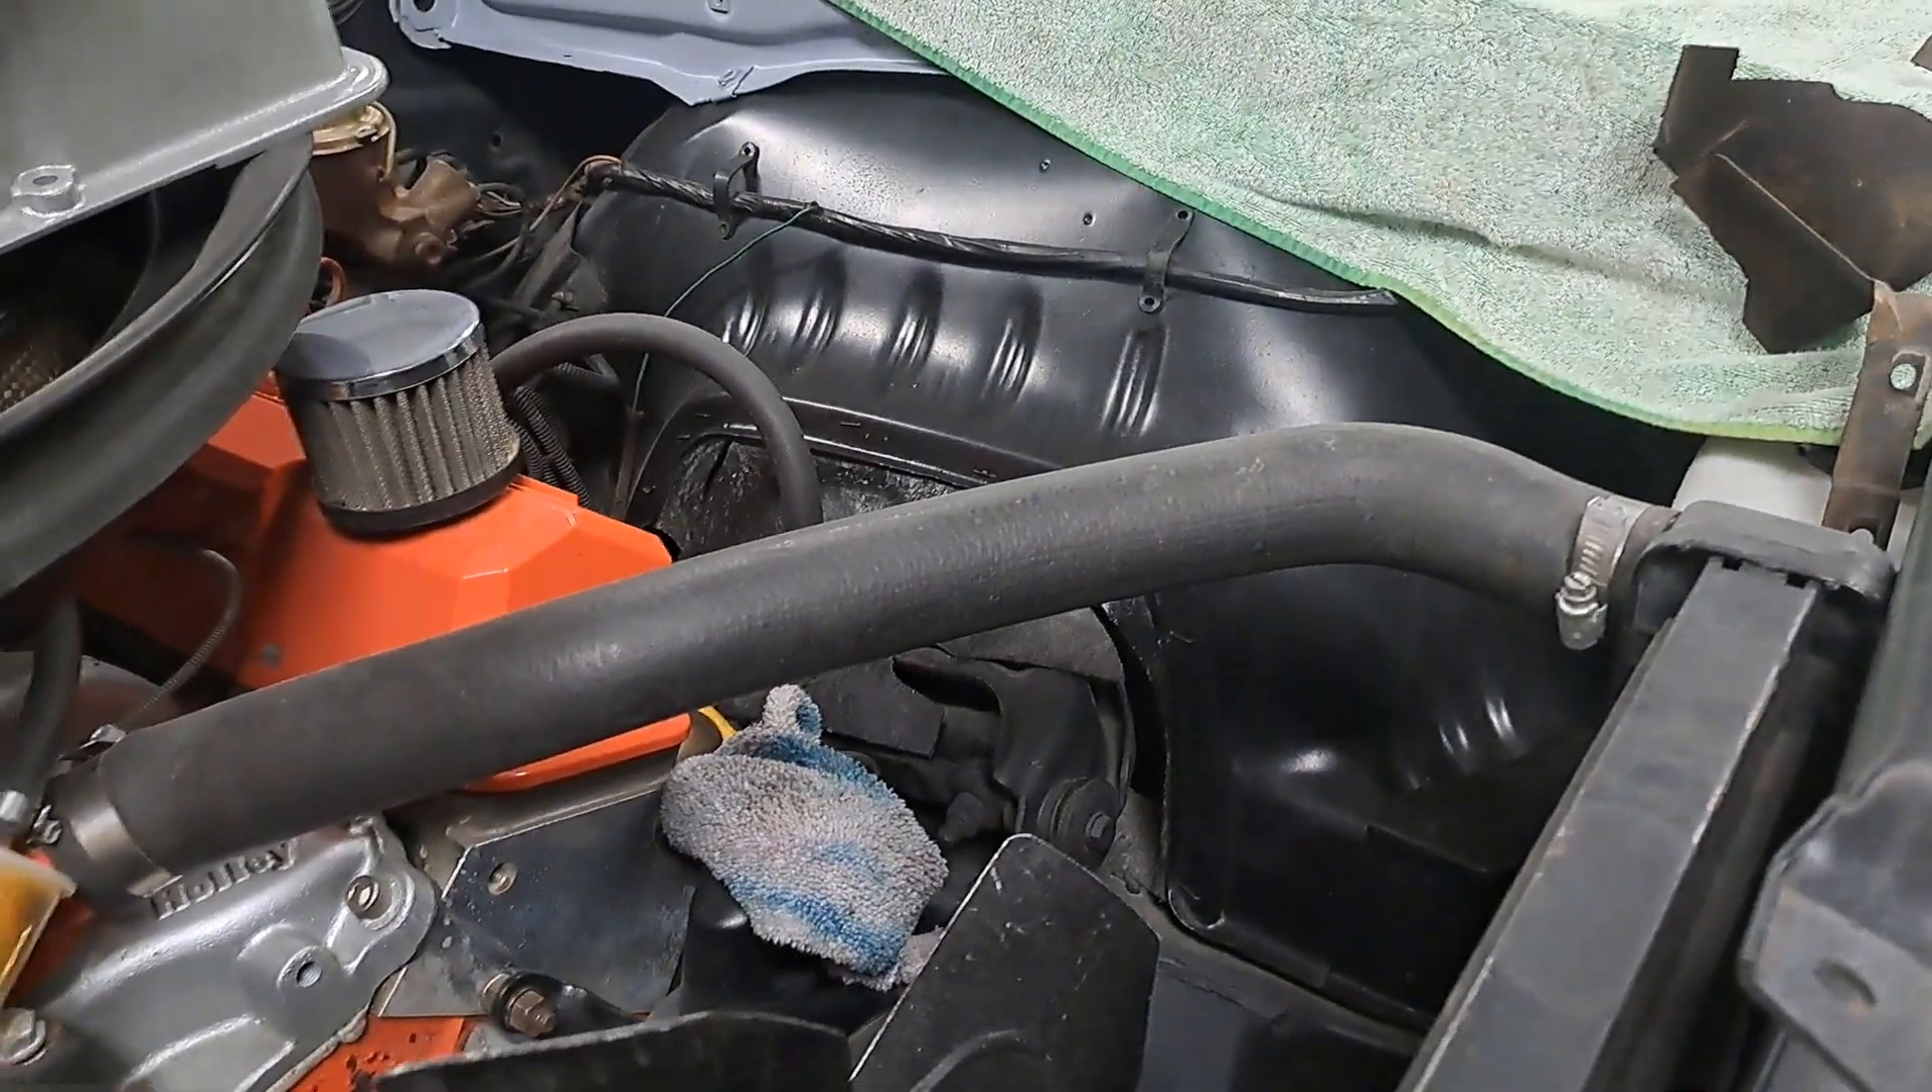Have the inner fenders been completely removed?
No.